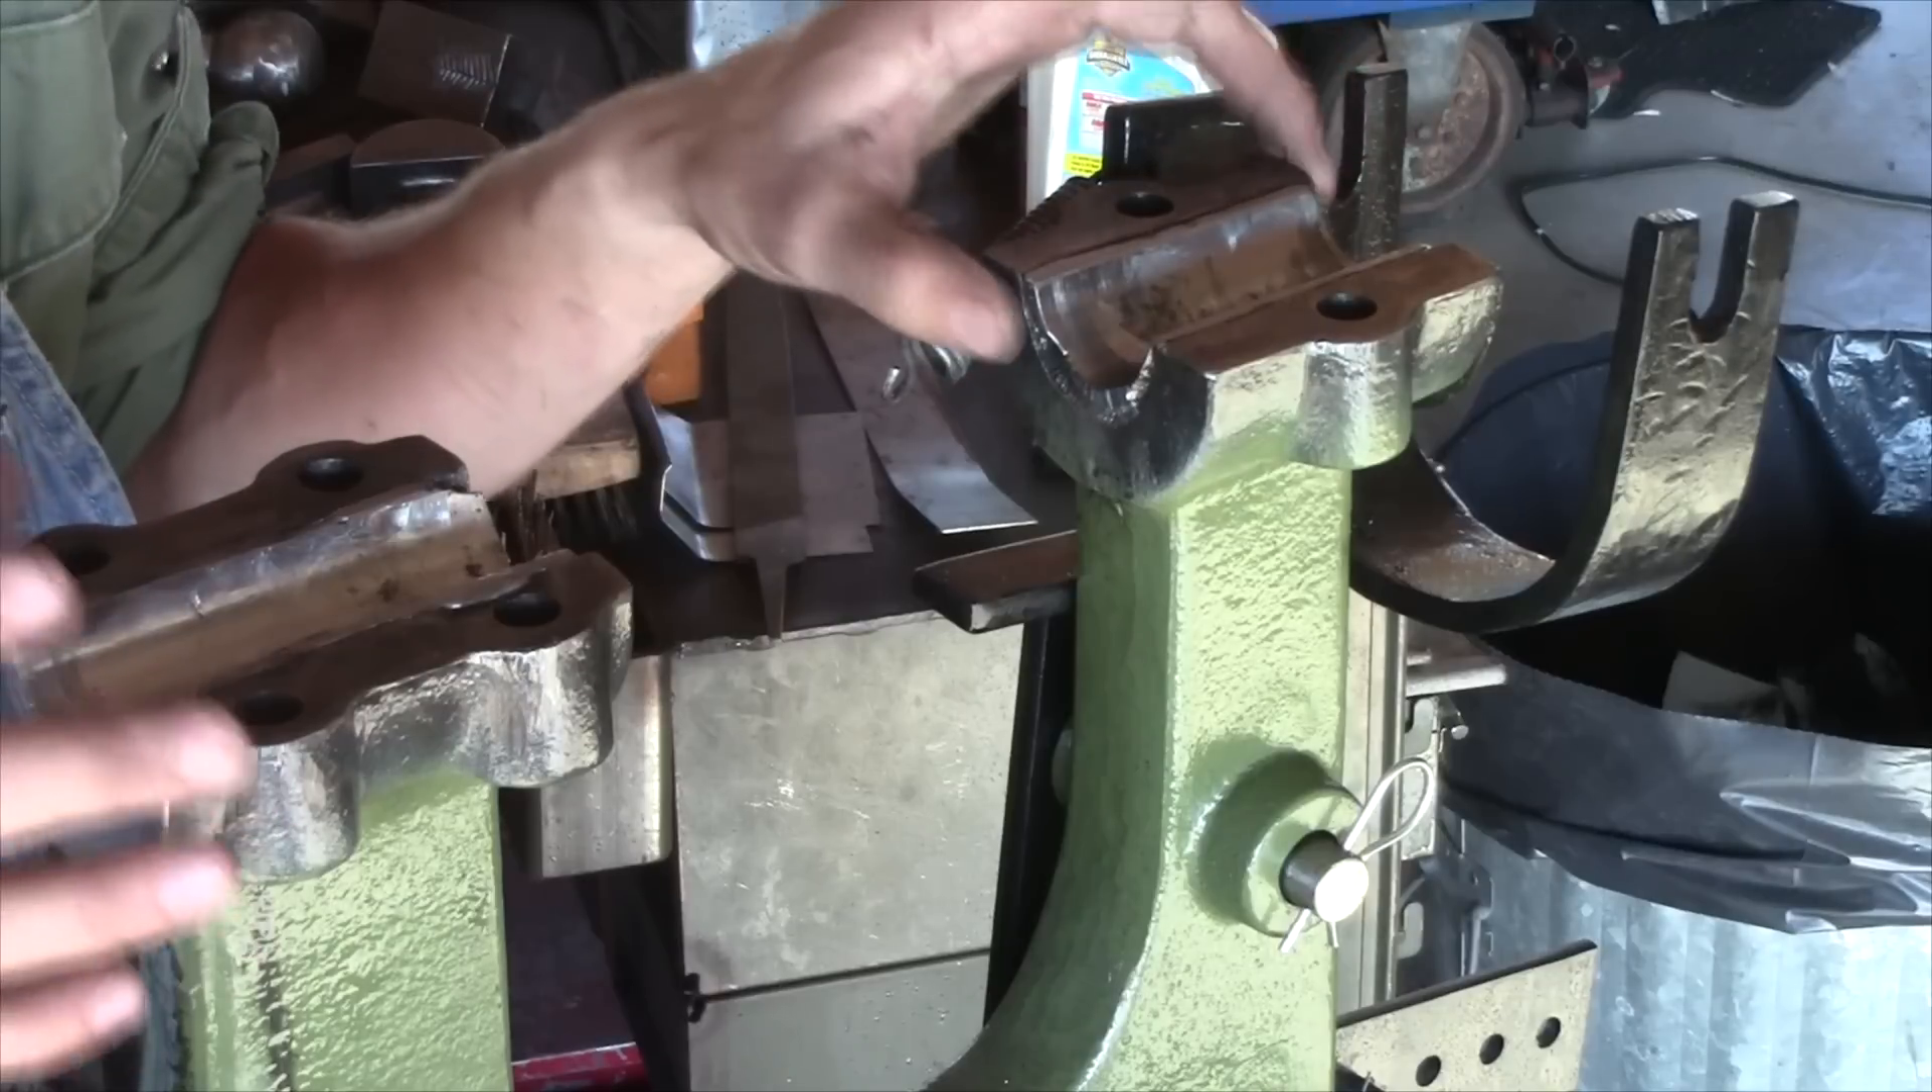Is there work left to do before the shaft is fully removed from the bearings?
No.